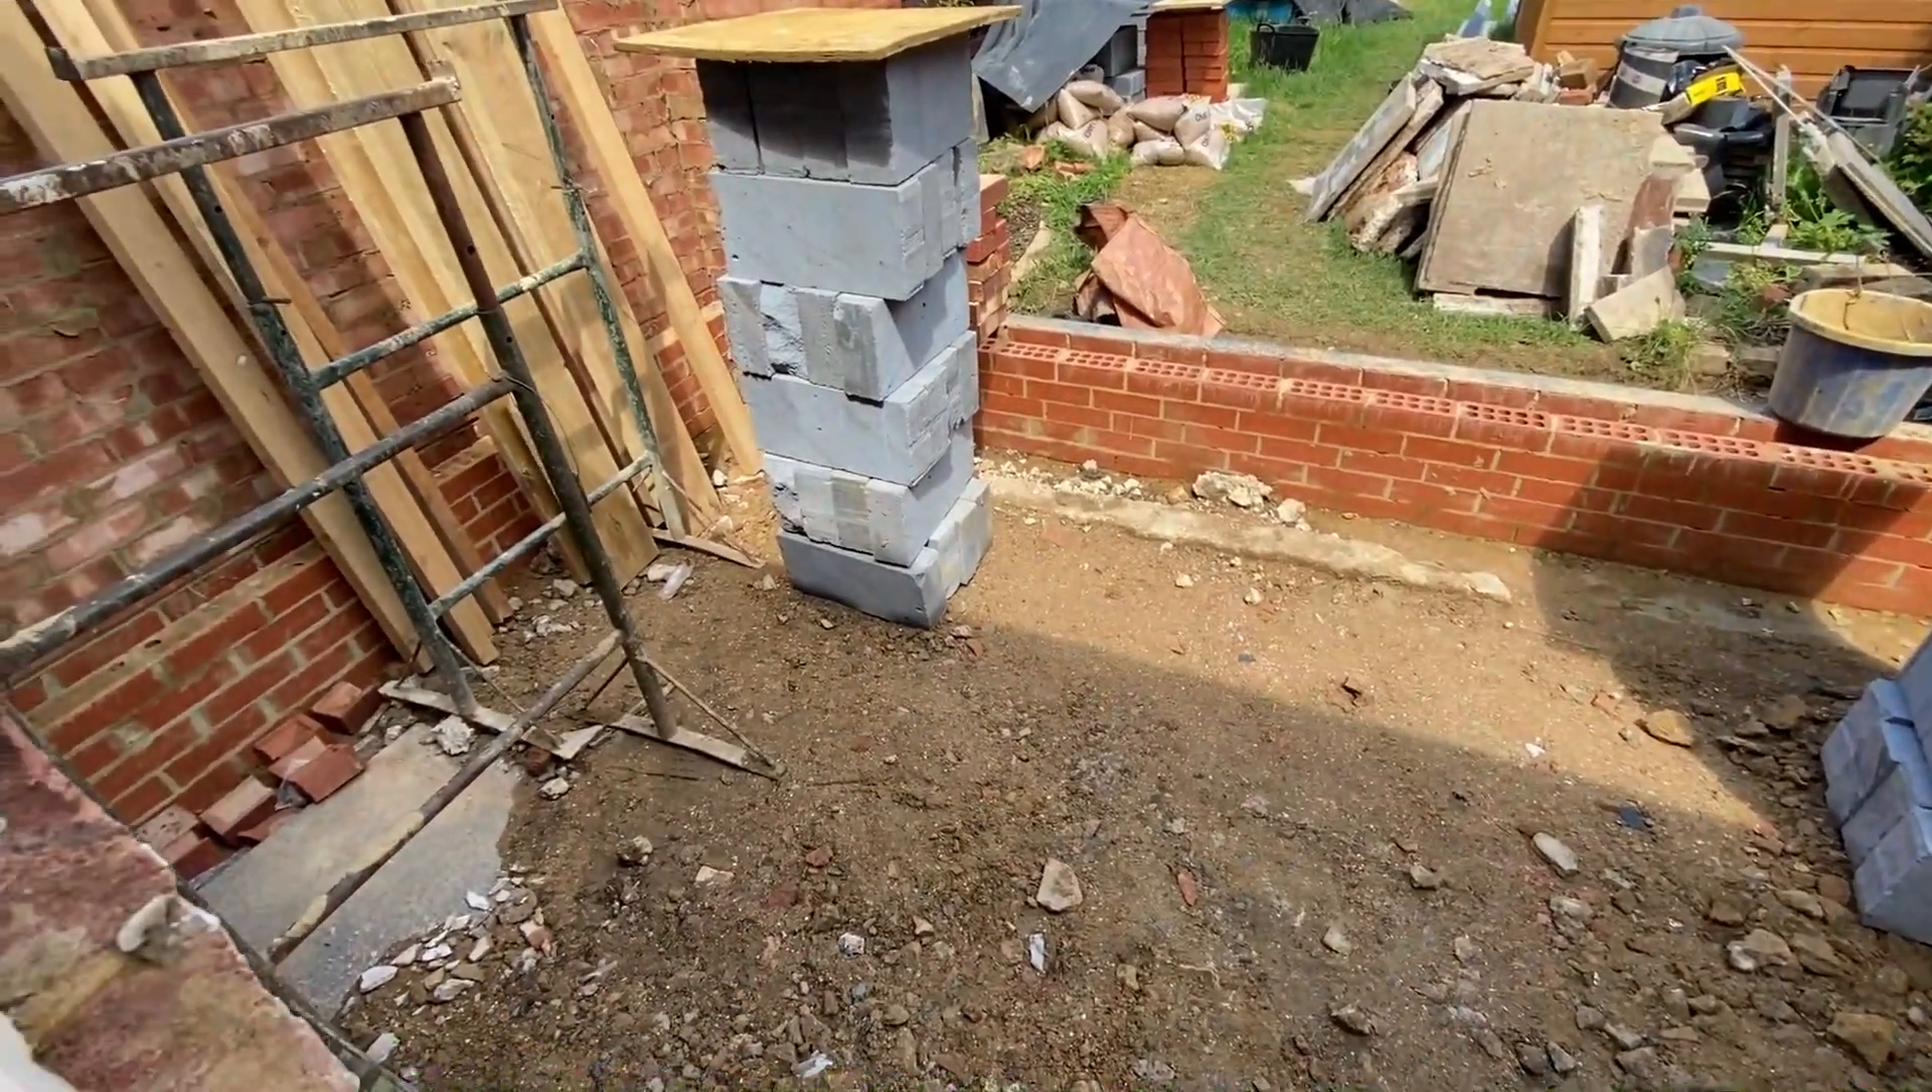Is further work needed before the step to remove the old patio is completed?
No.